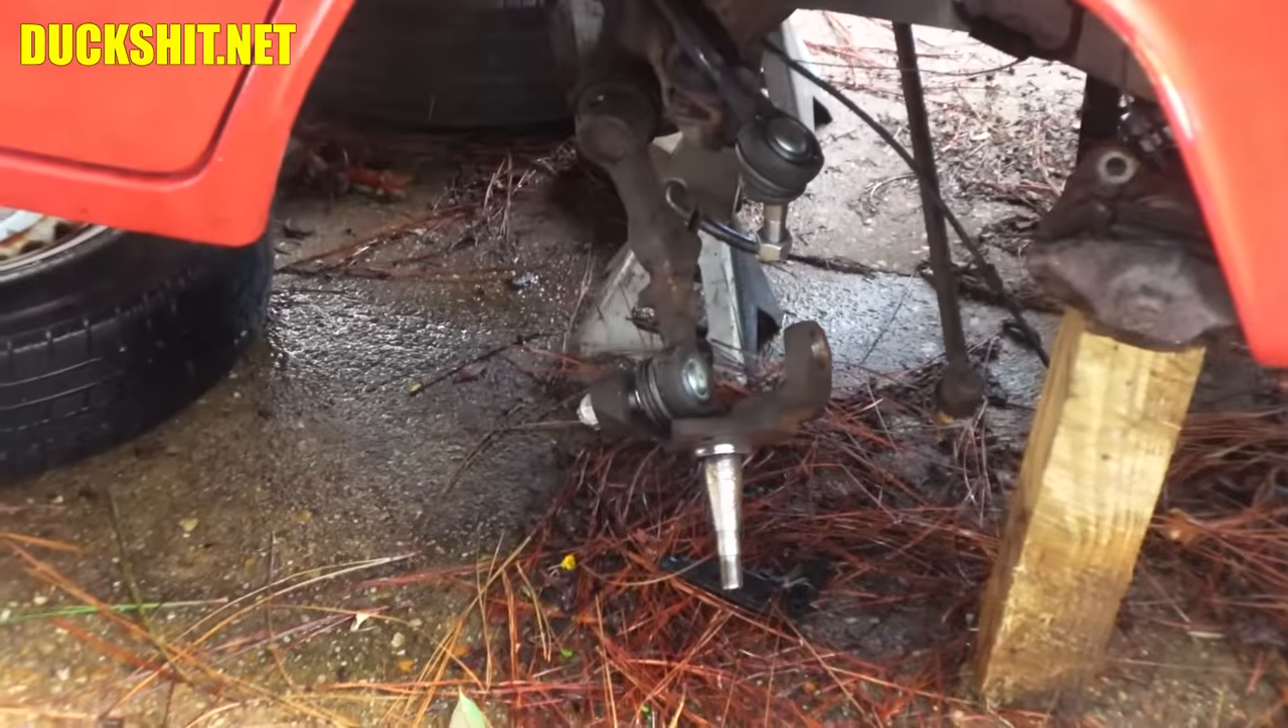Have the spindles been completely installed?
No.